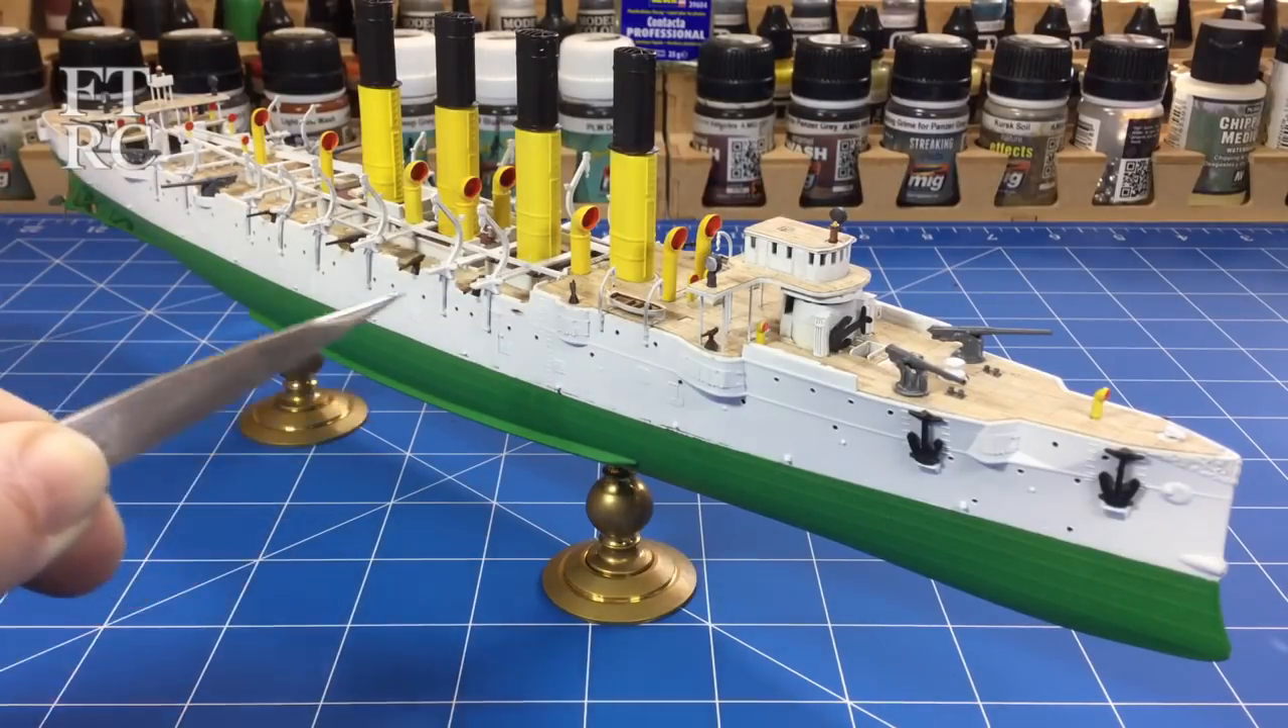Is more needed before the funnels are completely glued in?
No.